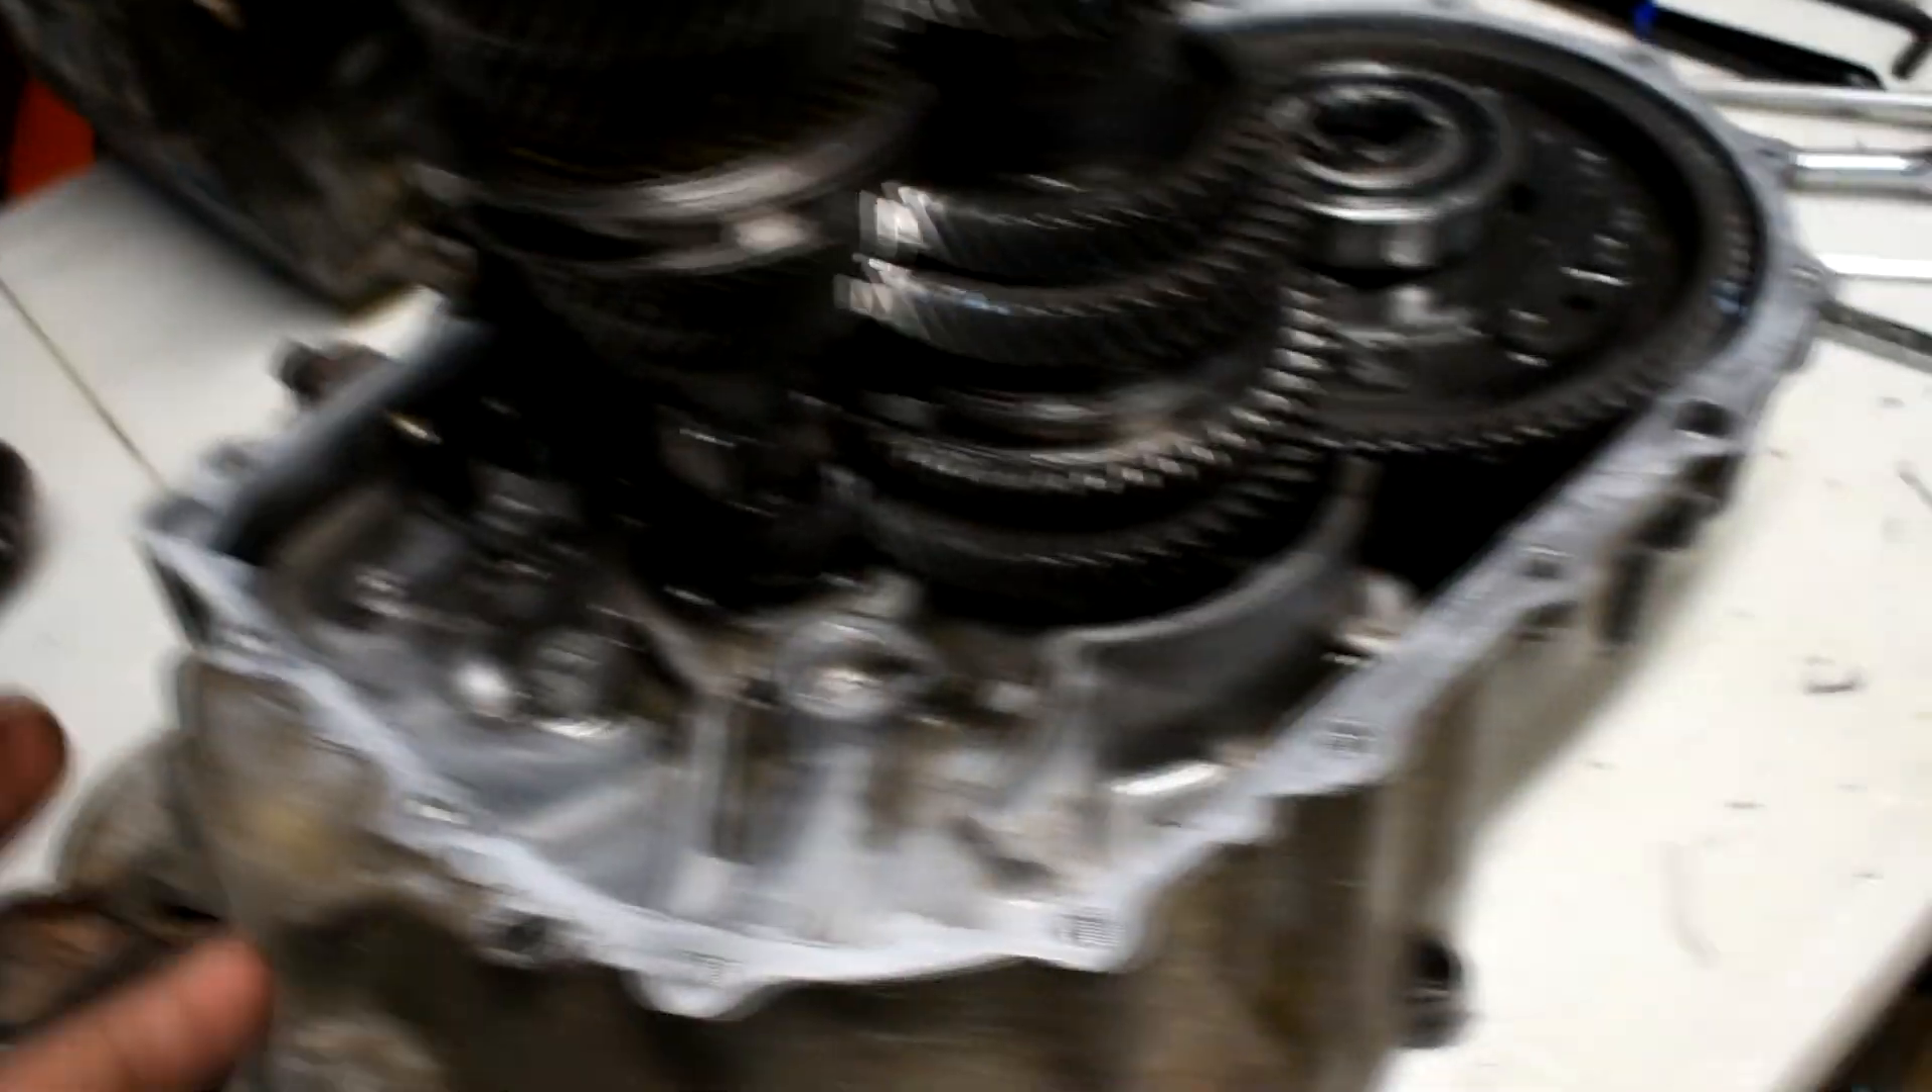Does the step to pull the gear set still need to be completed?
Yes.